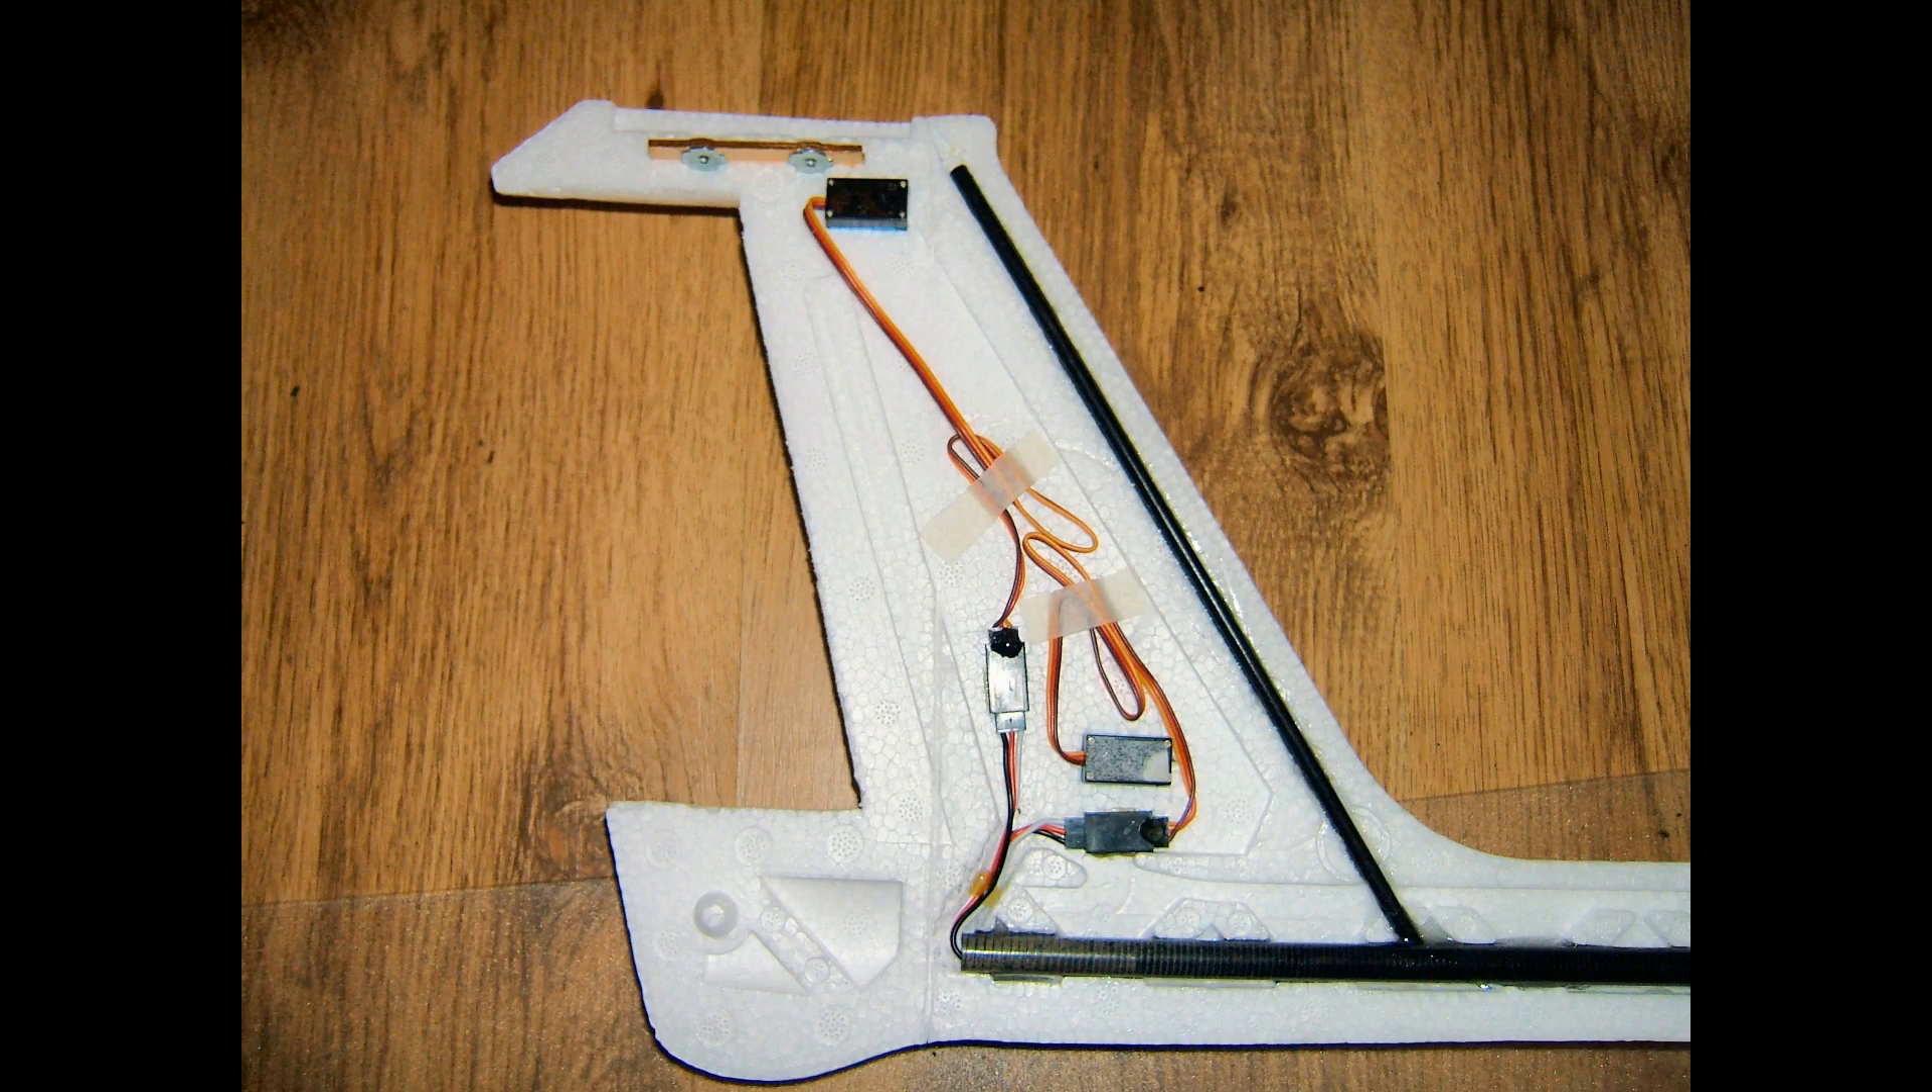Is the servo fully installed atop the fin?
Yes.